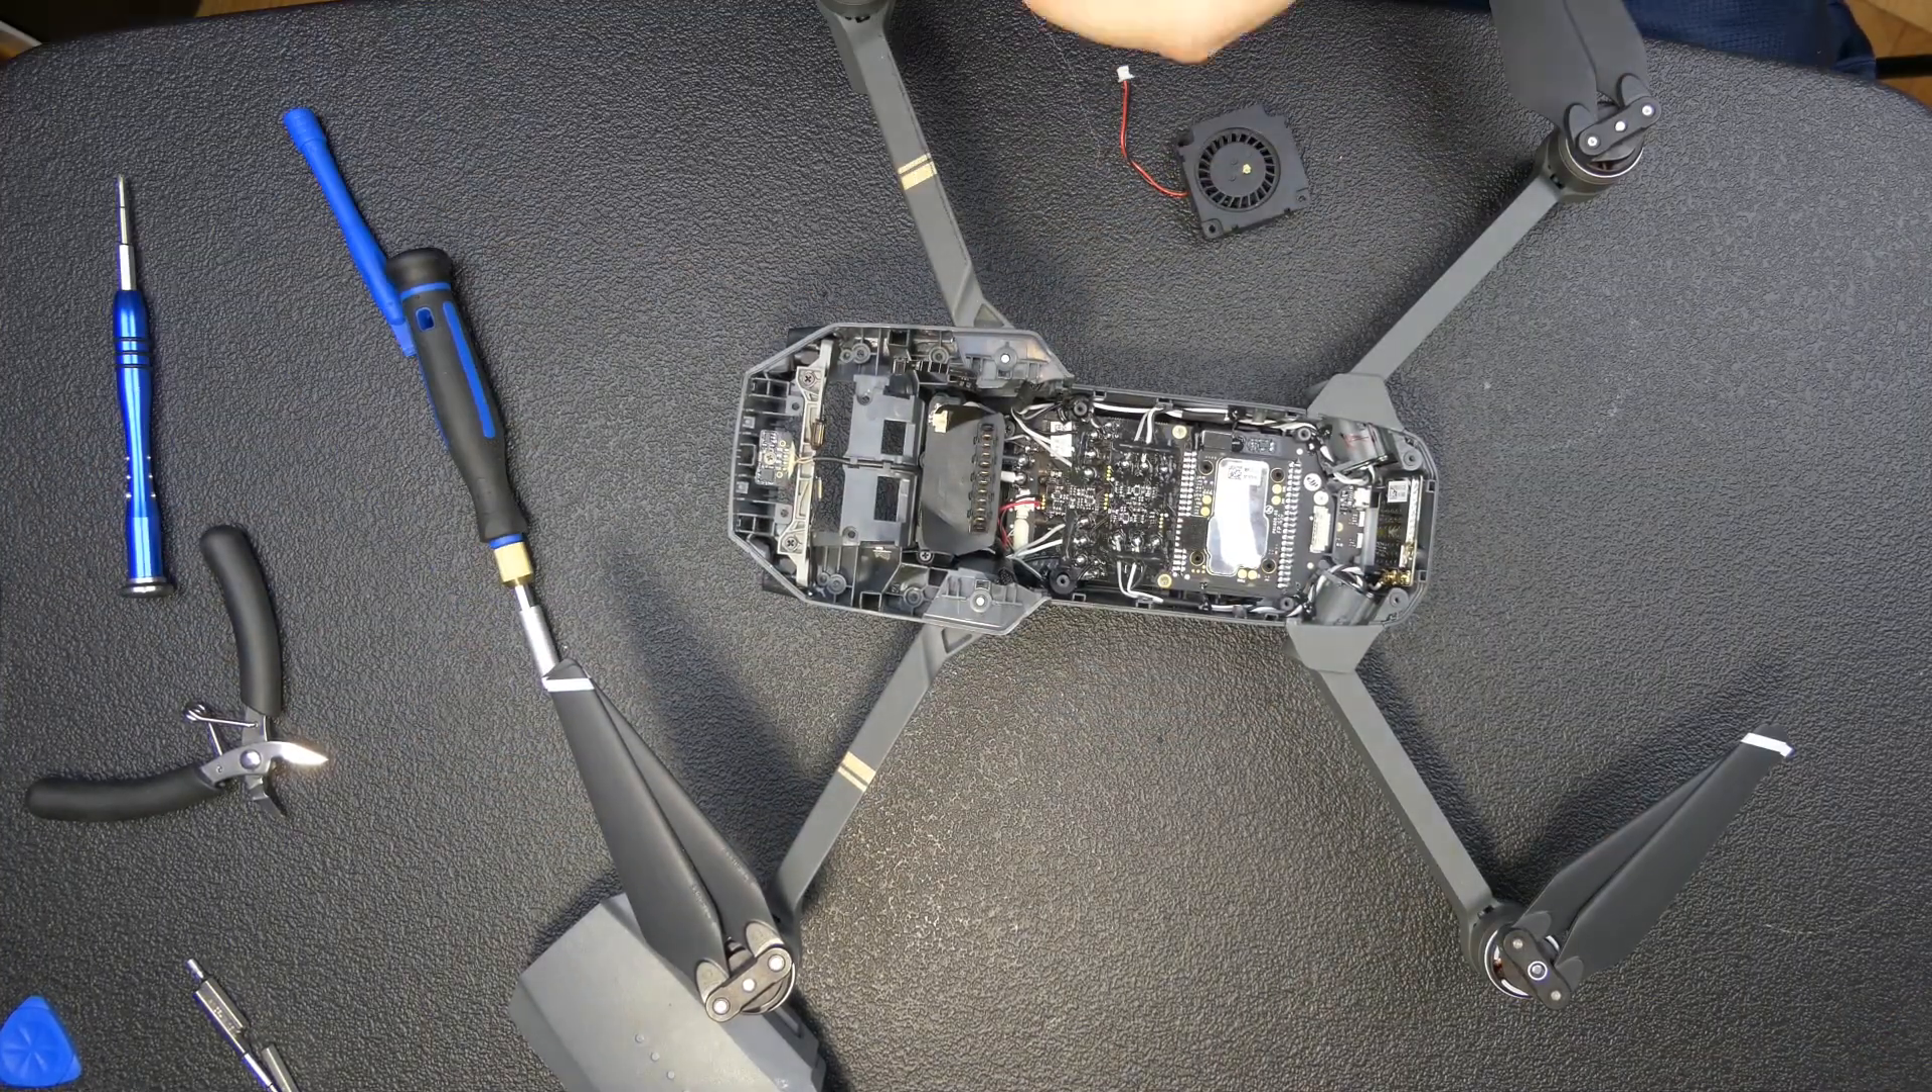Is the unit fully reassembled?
No.